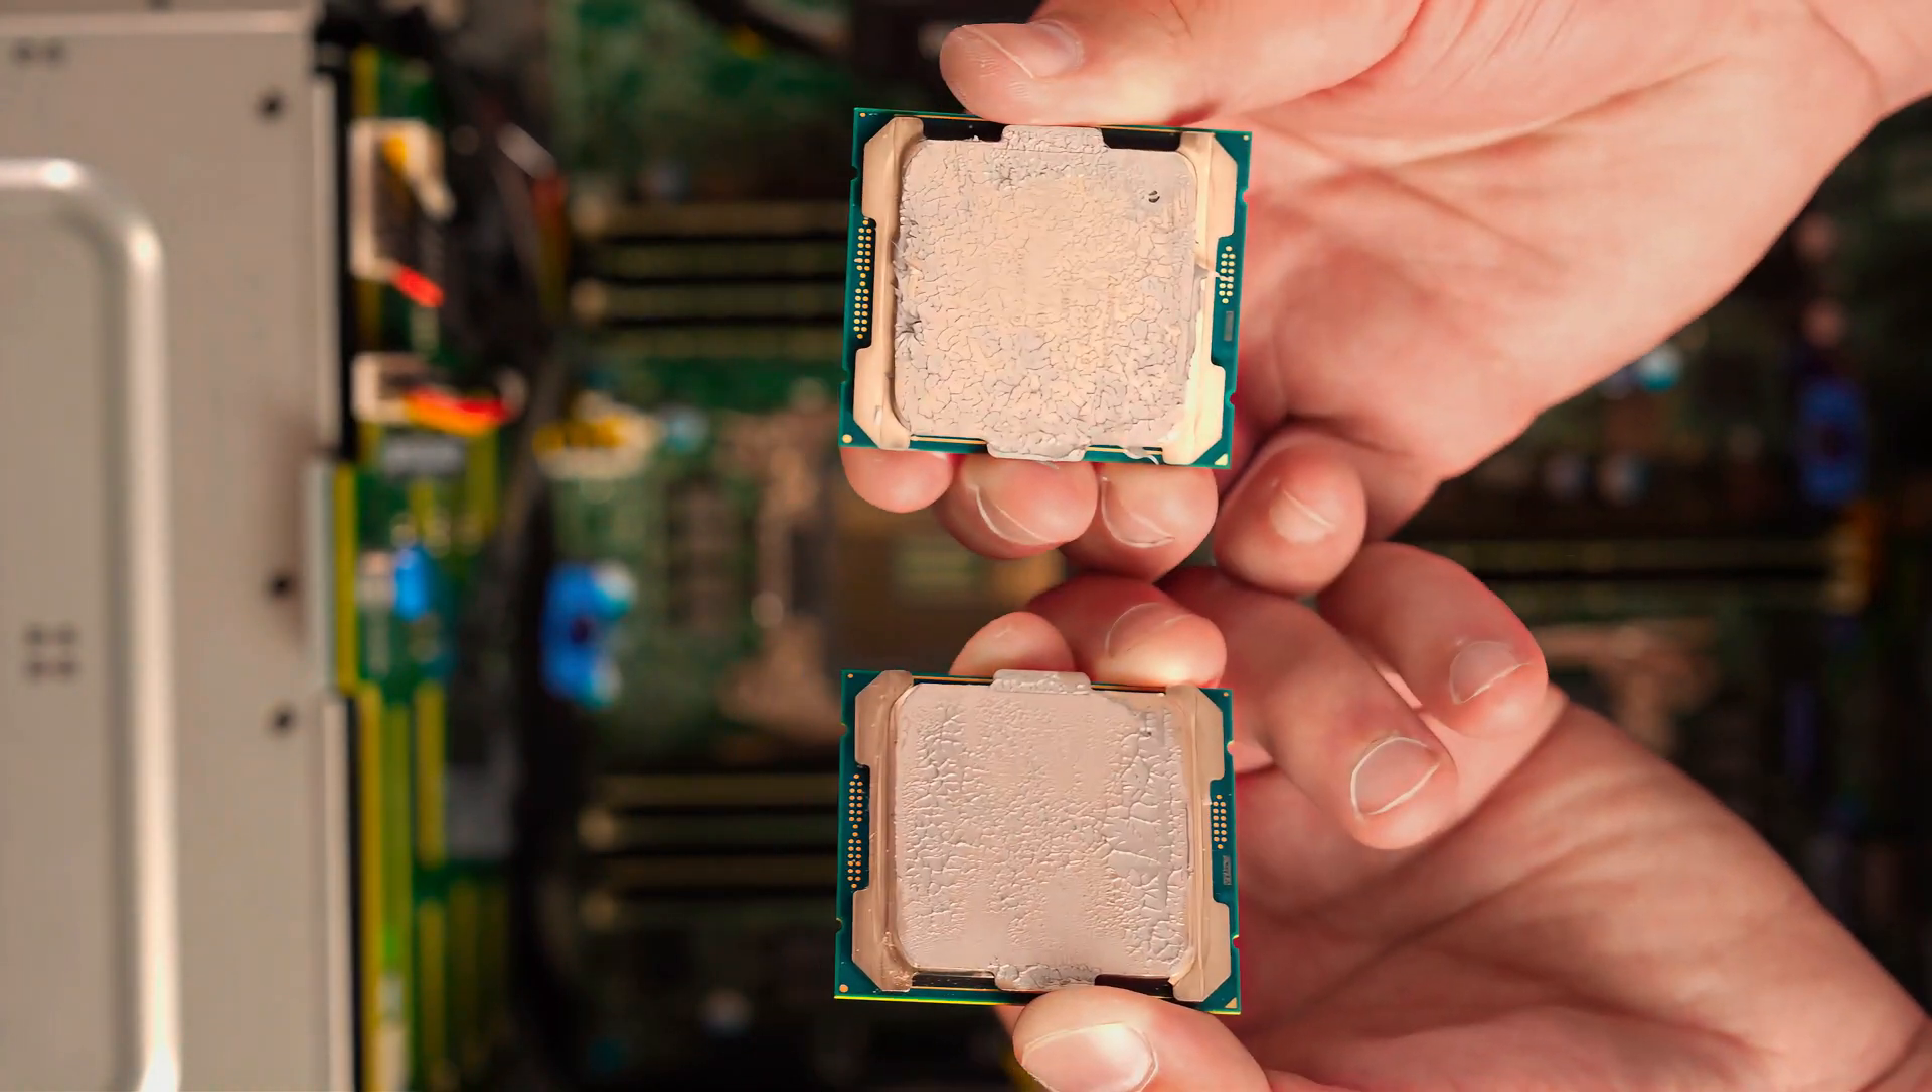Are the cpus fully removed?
Yes.